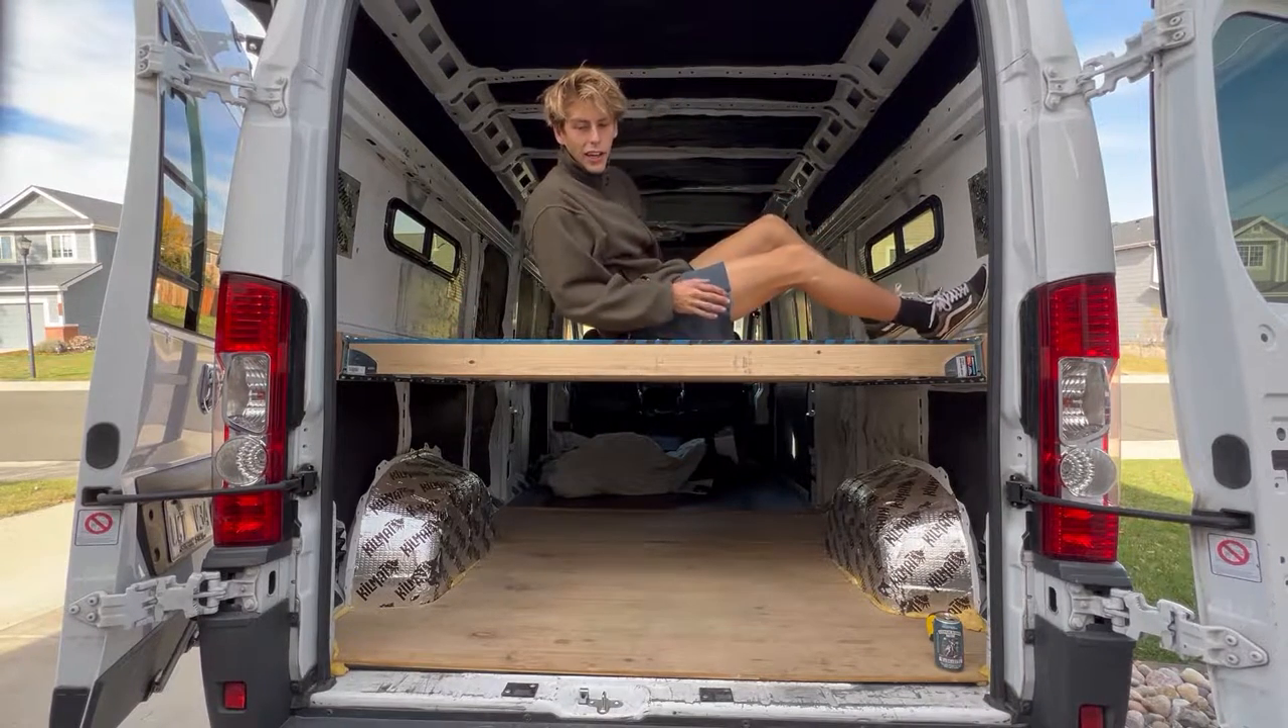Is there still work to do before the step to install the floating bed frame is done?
No.